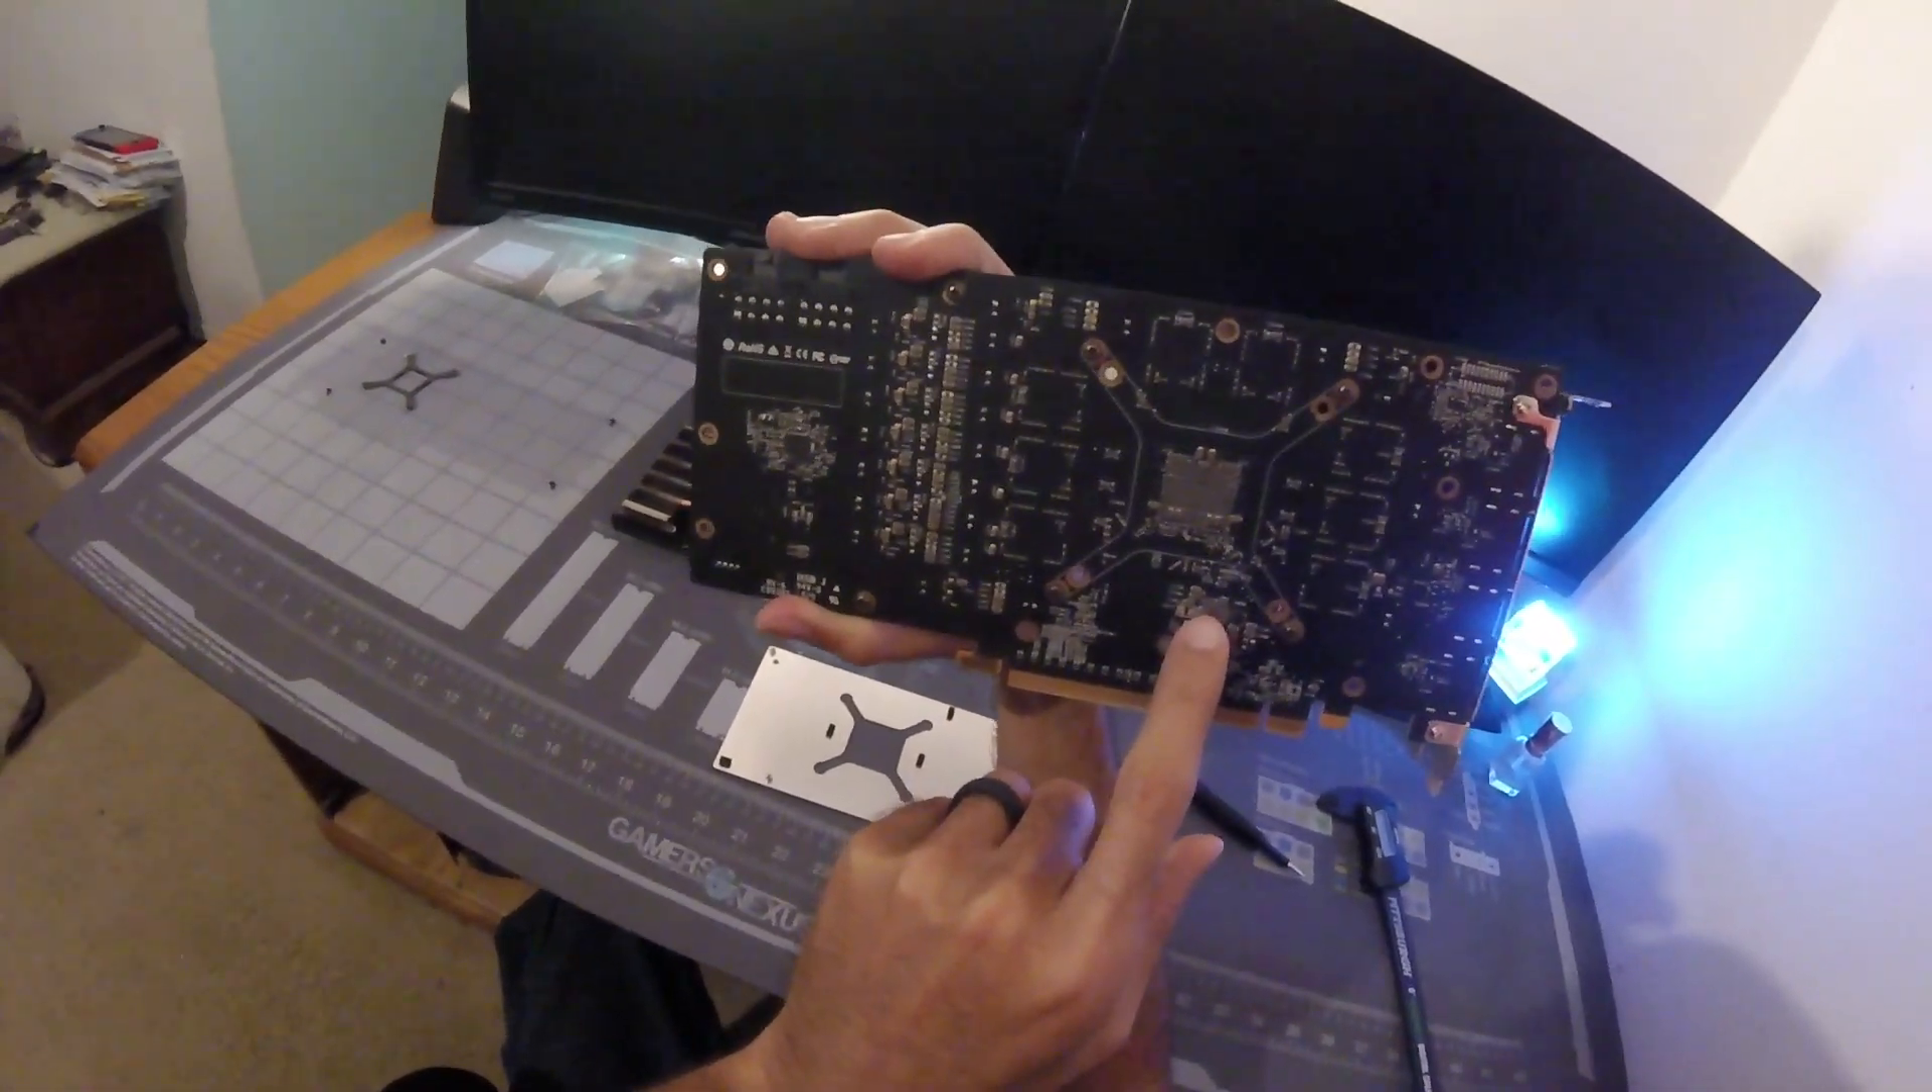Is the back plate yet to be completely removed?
No.